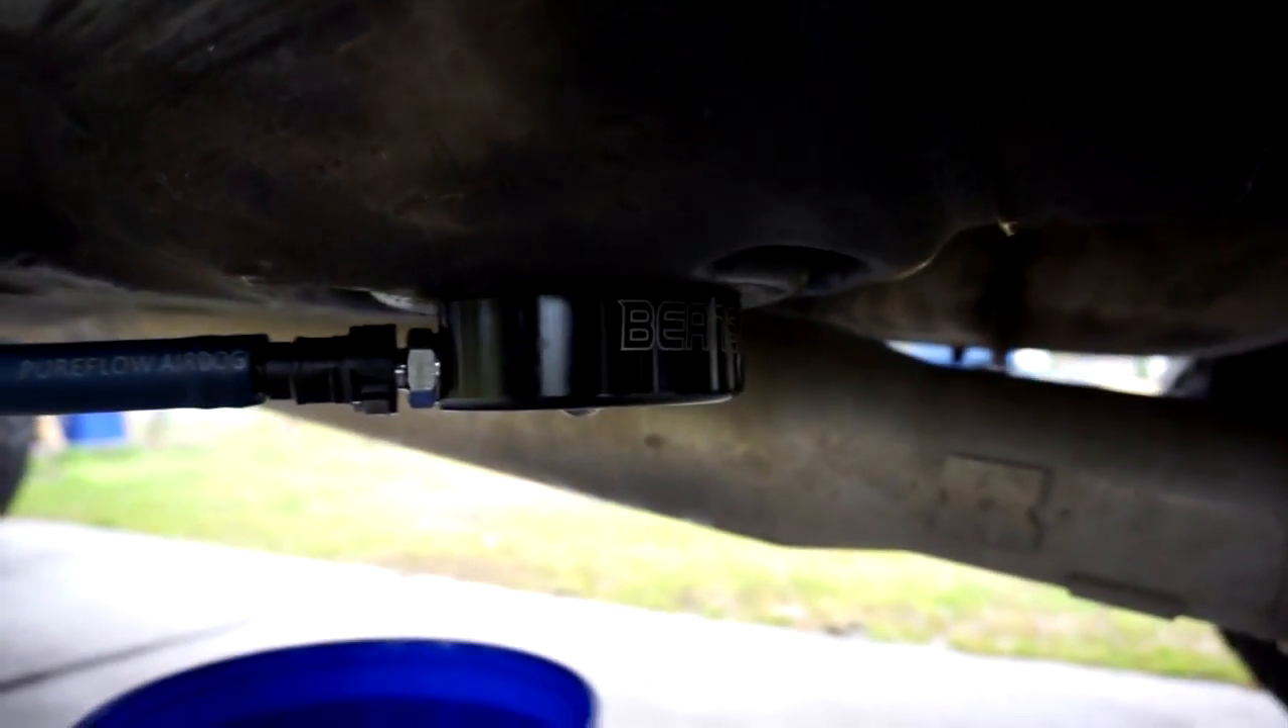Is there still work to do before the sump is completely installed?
No.